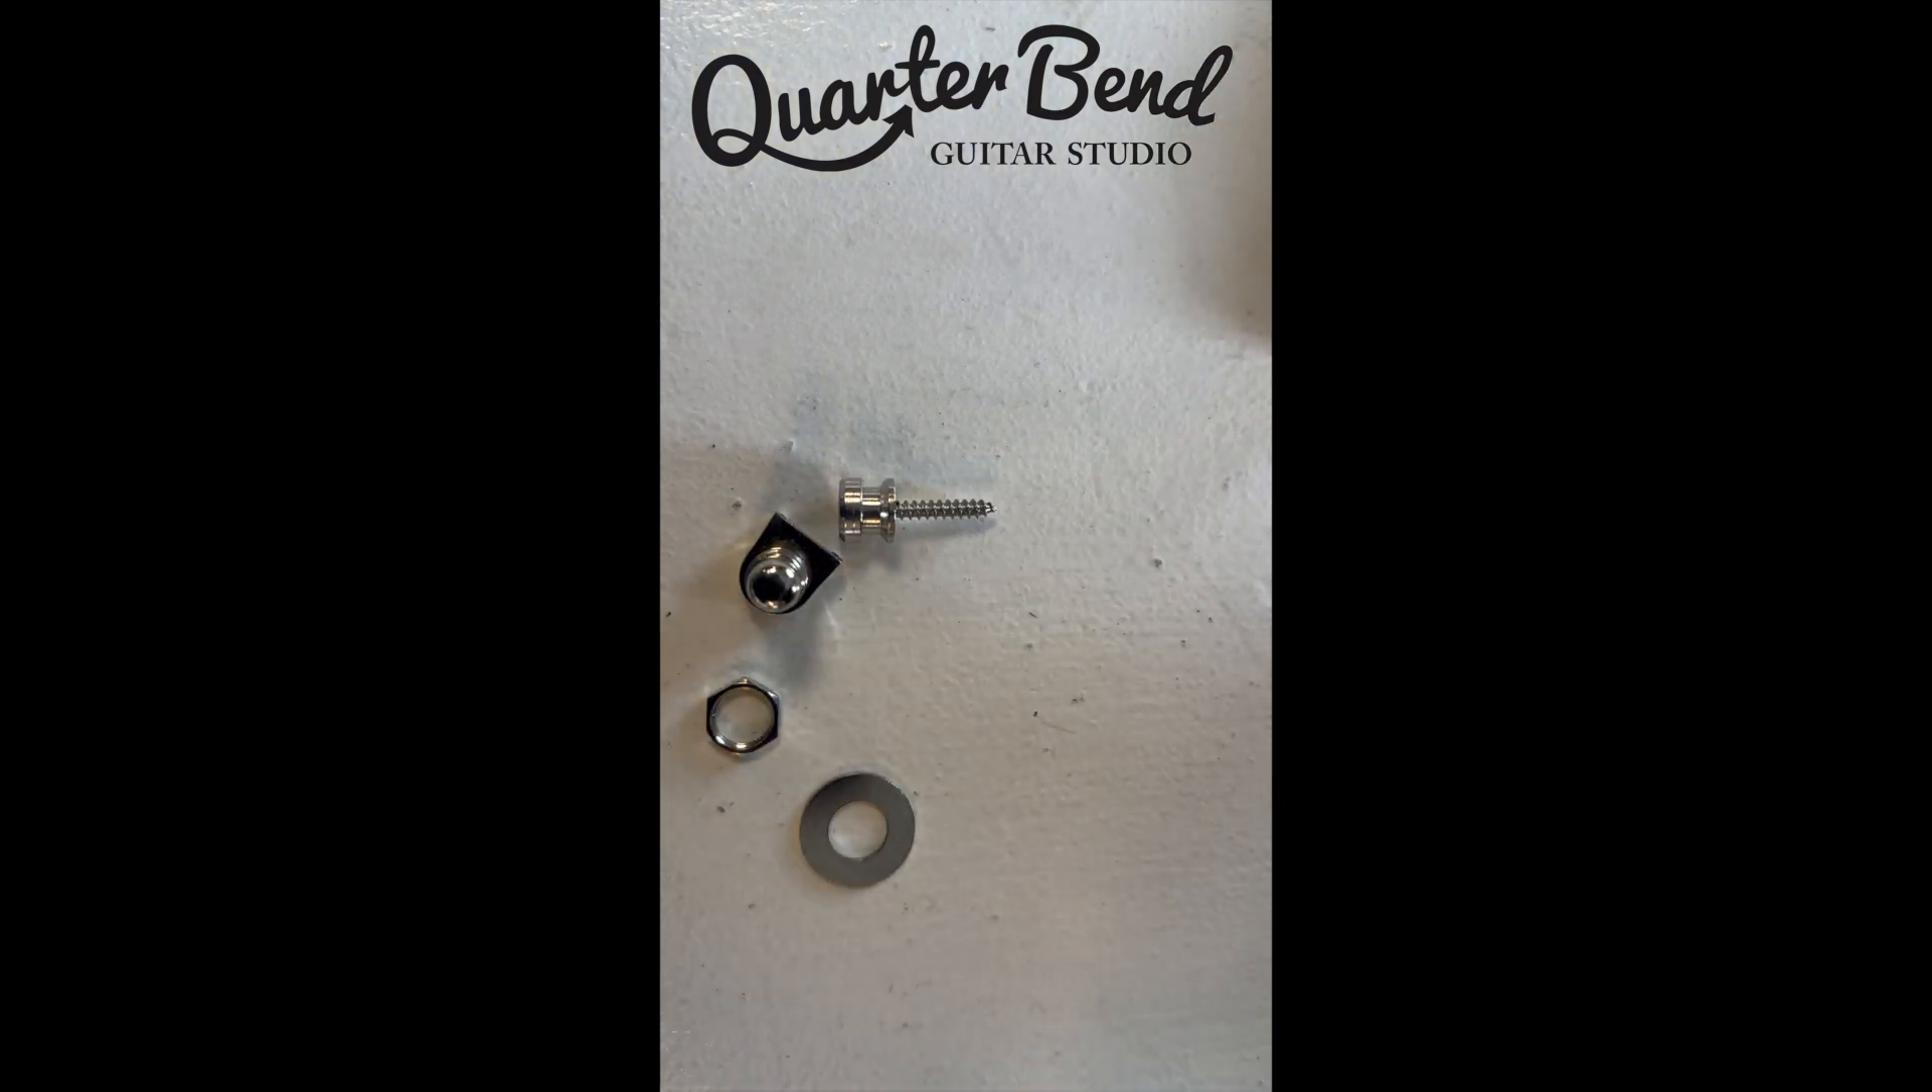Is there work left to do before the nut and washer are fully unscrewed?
No.